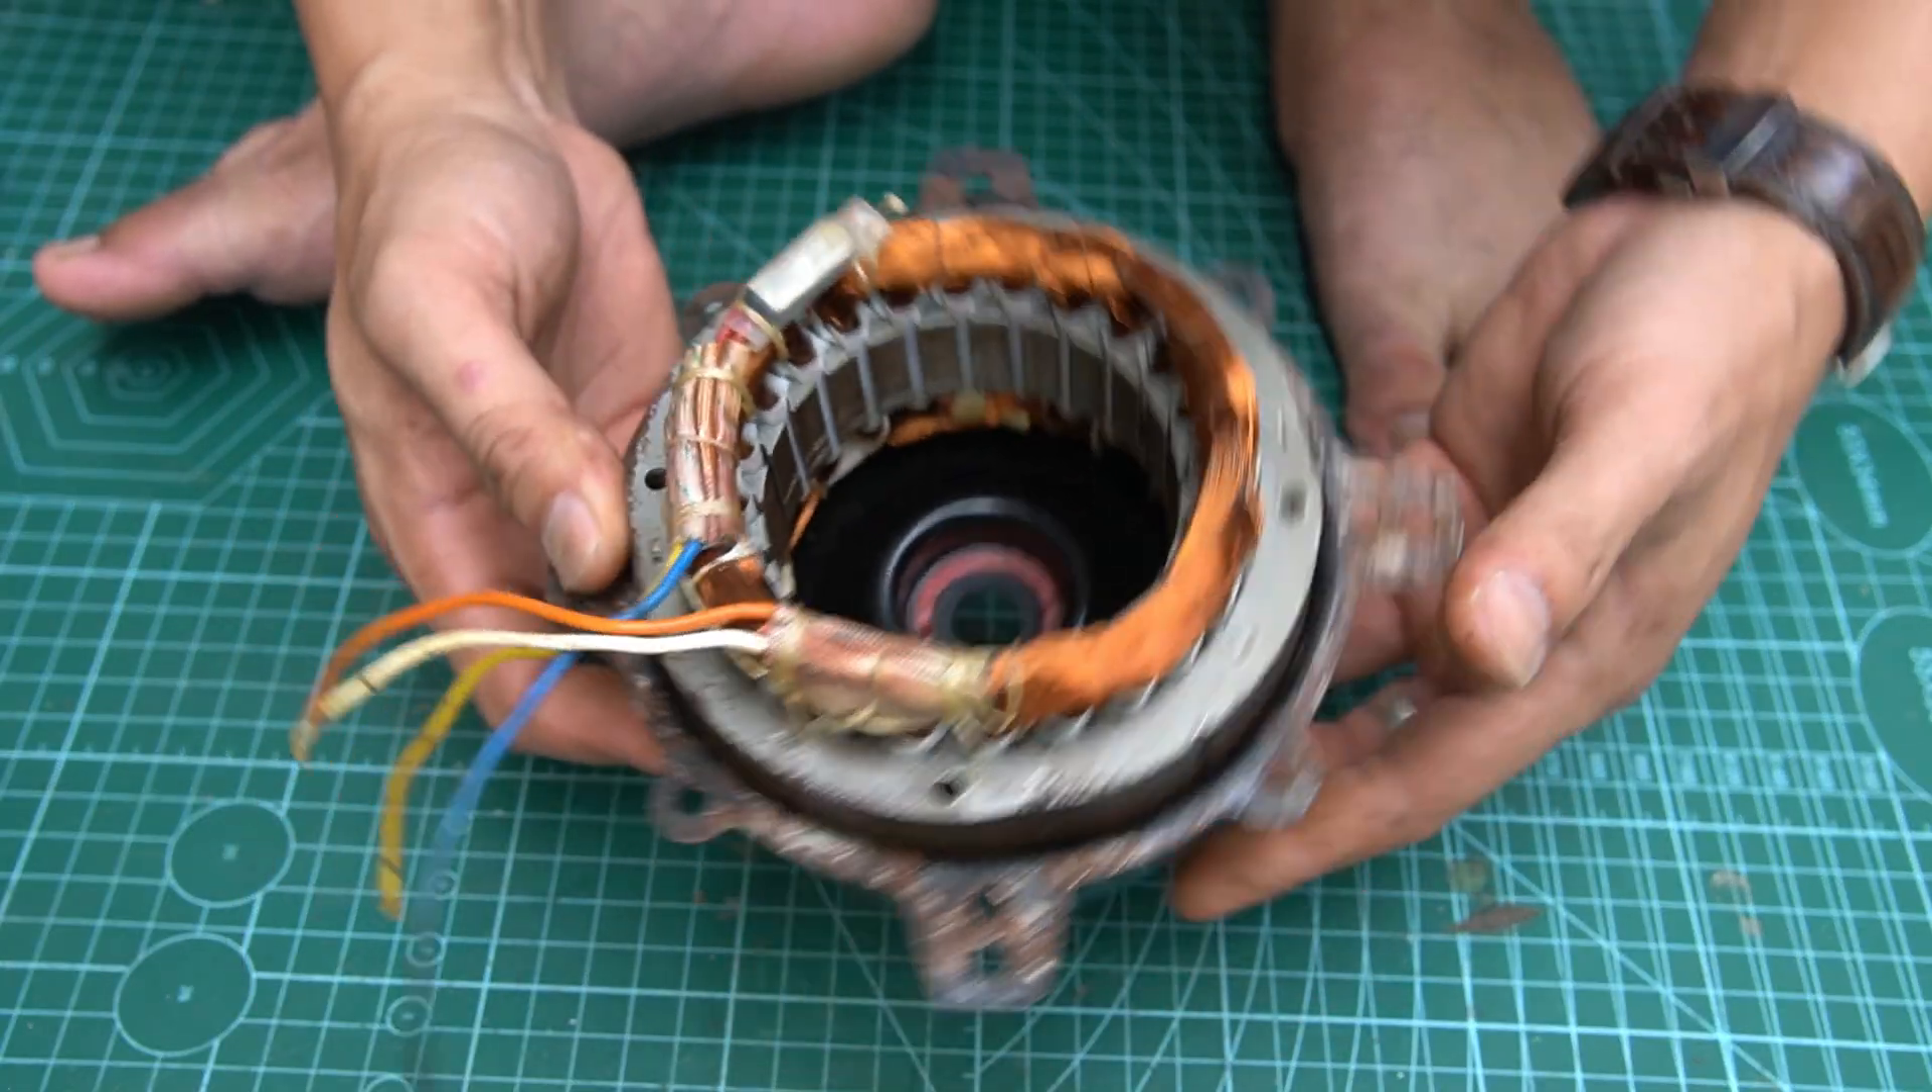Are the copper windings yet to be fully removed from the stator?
Yes.